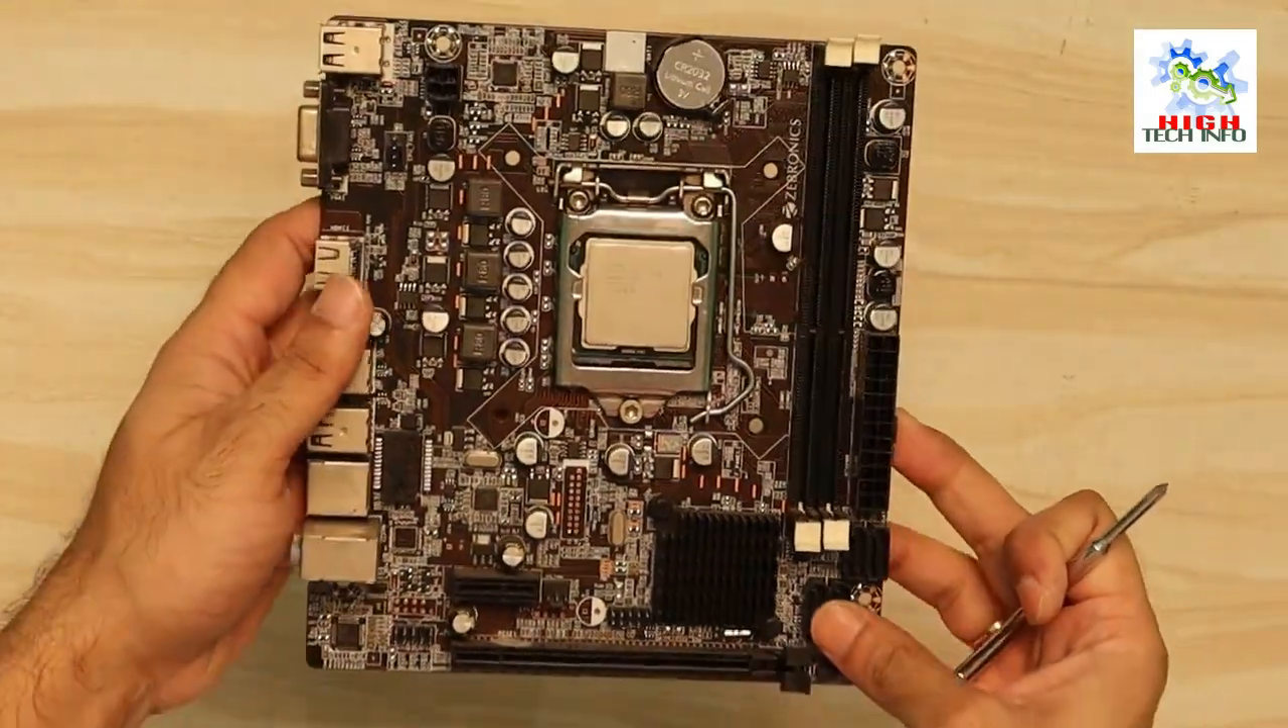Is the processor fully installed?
Yes.